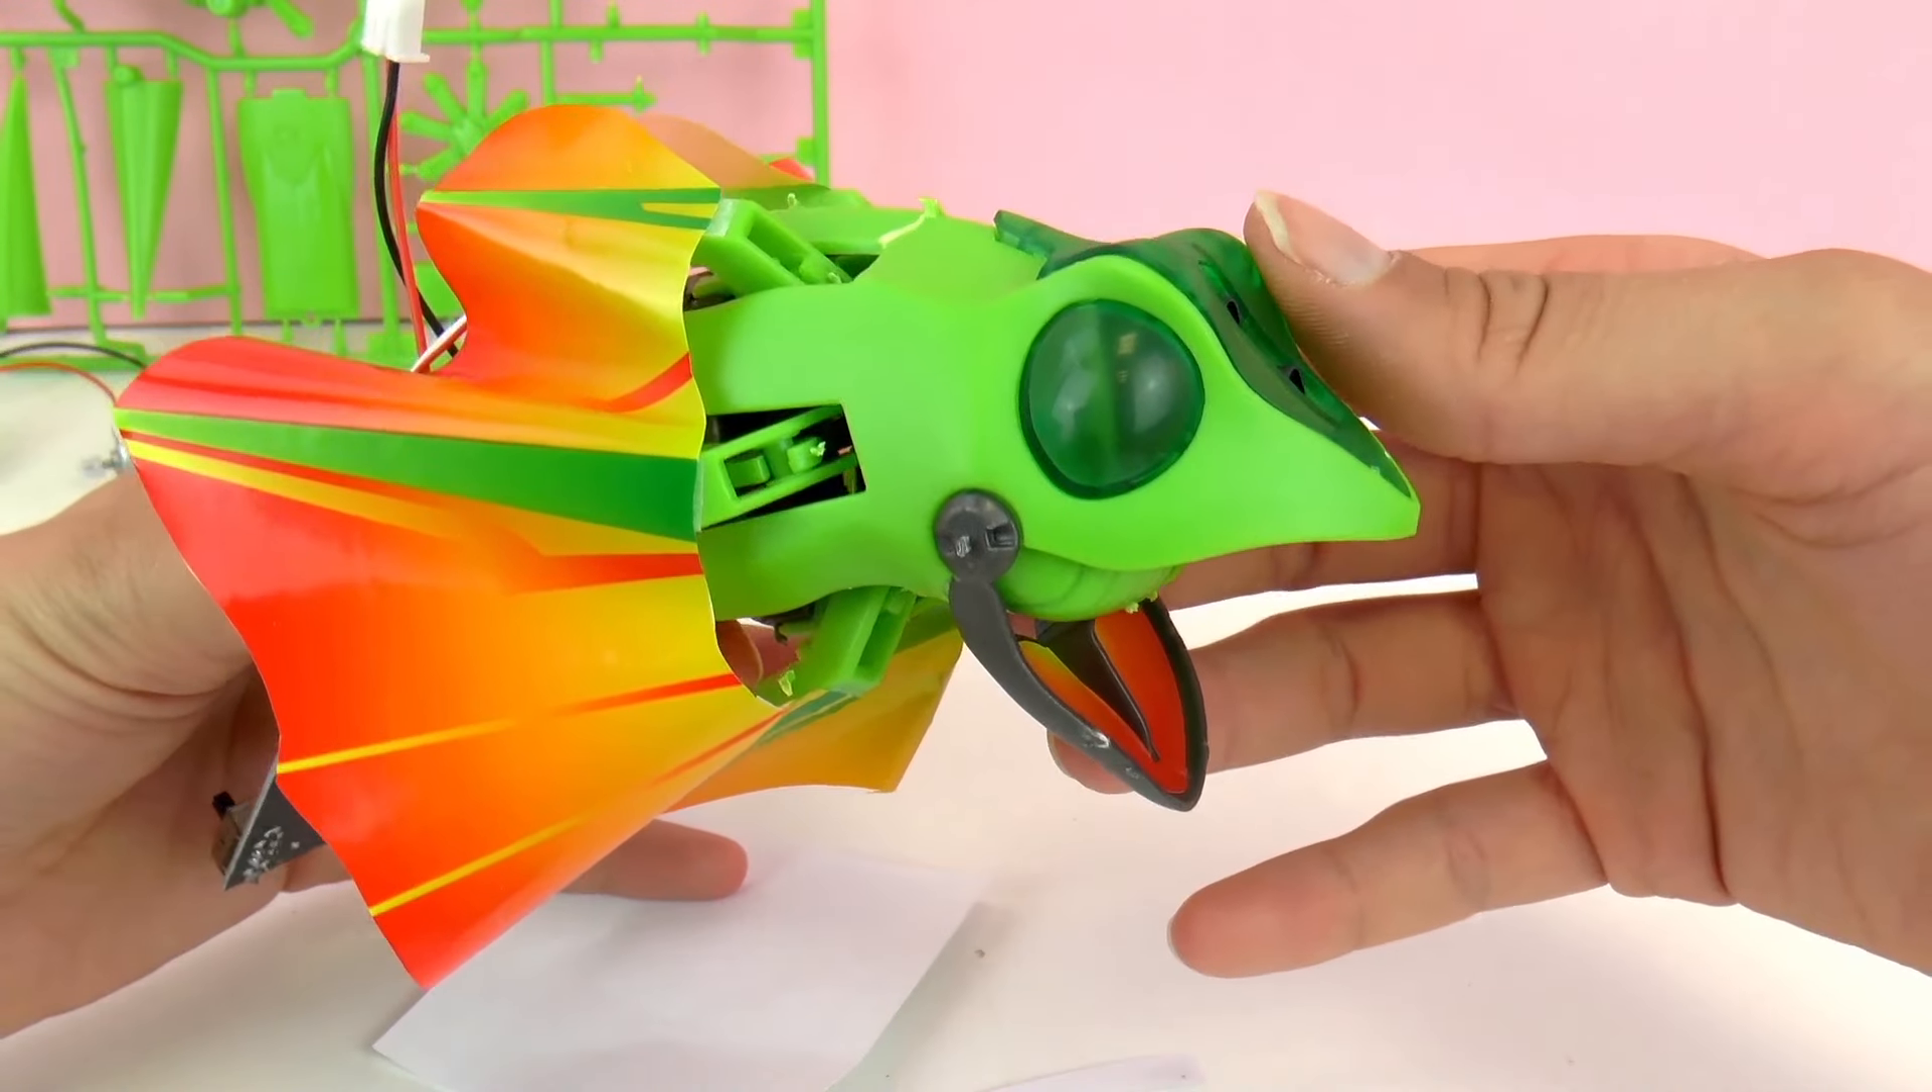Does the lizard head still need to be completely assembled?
No.